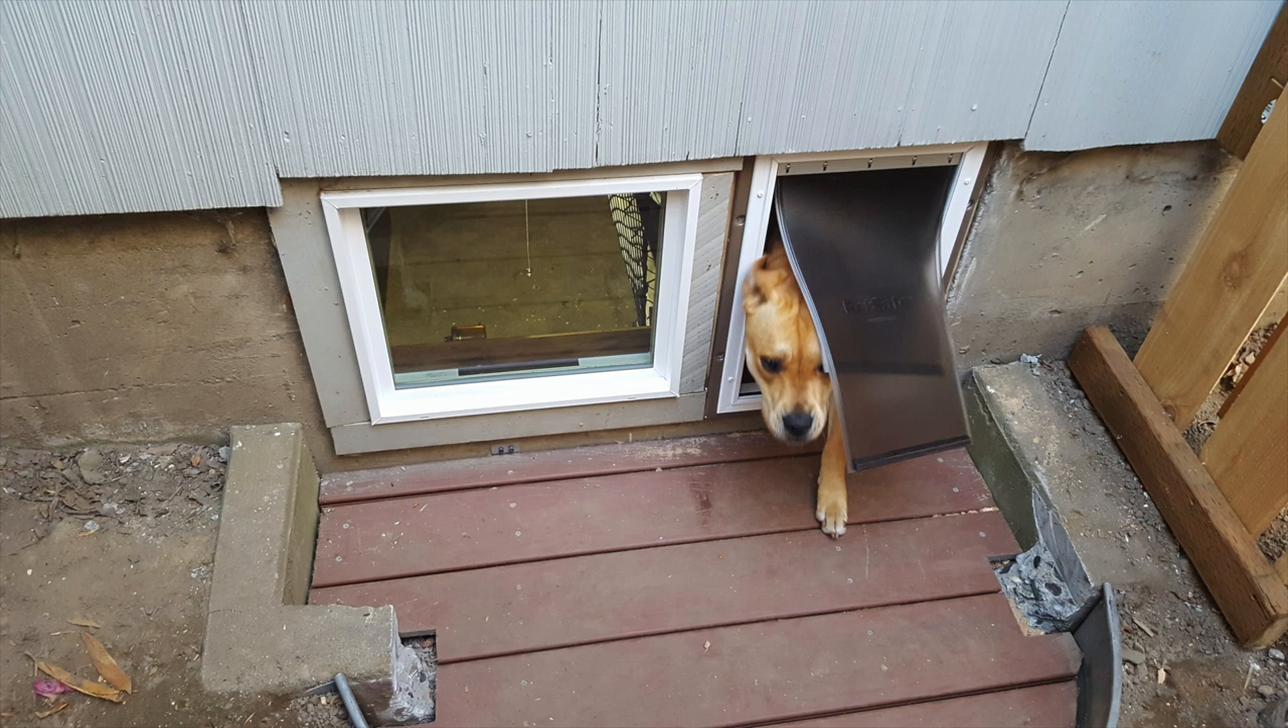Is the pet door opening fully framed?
Yes.